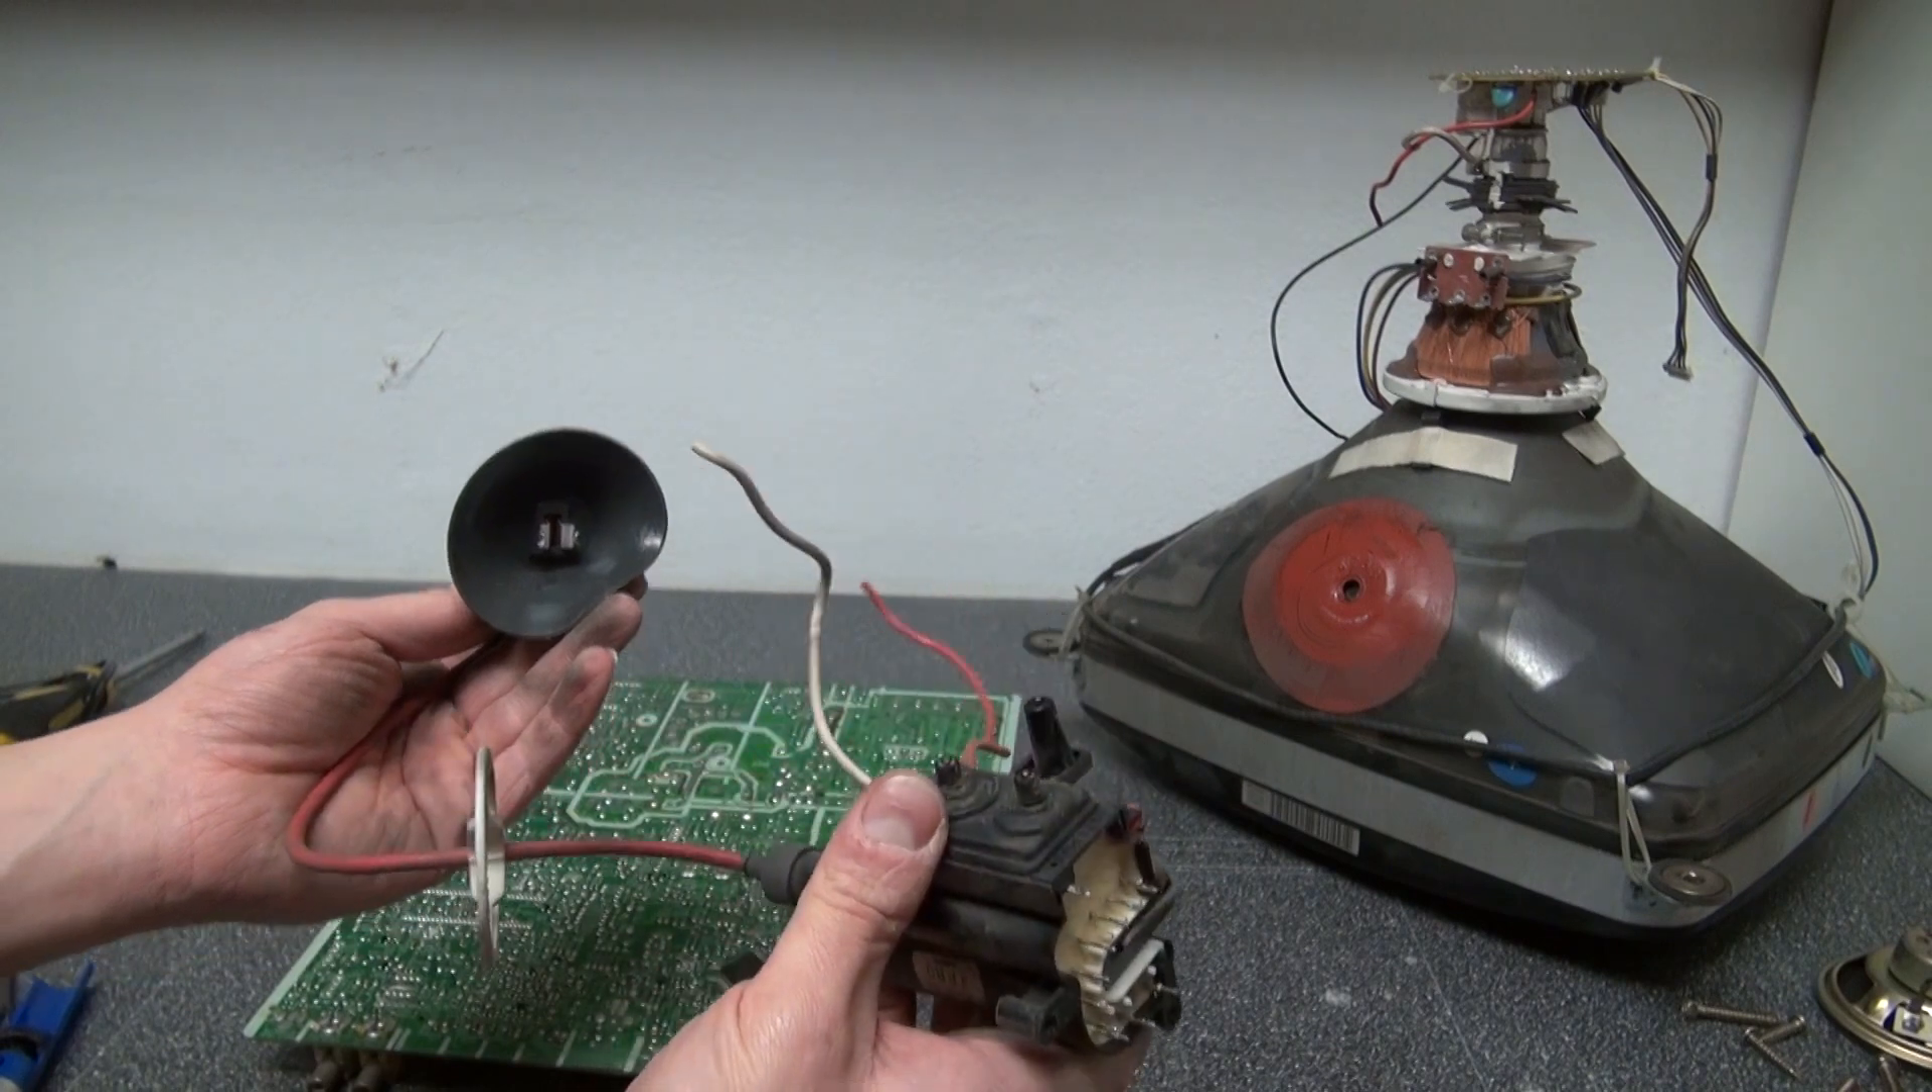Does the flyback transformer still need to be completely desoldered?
No.